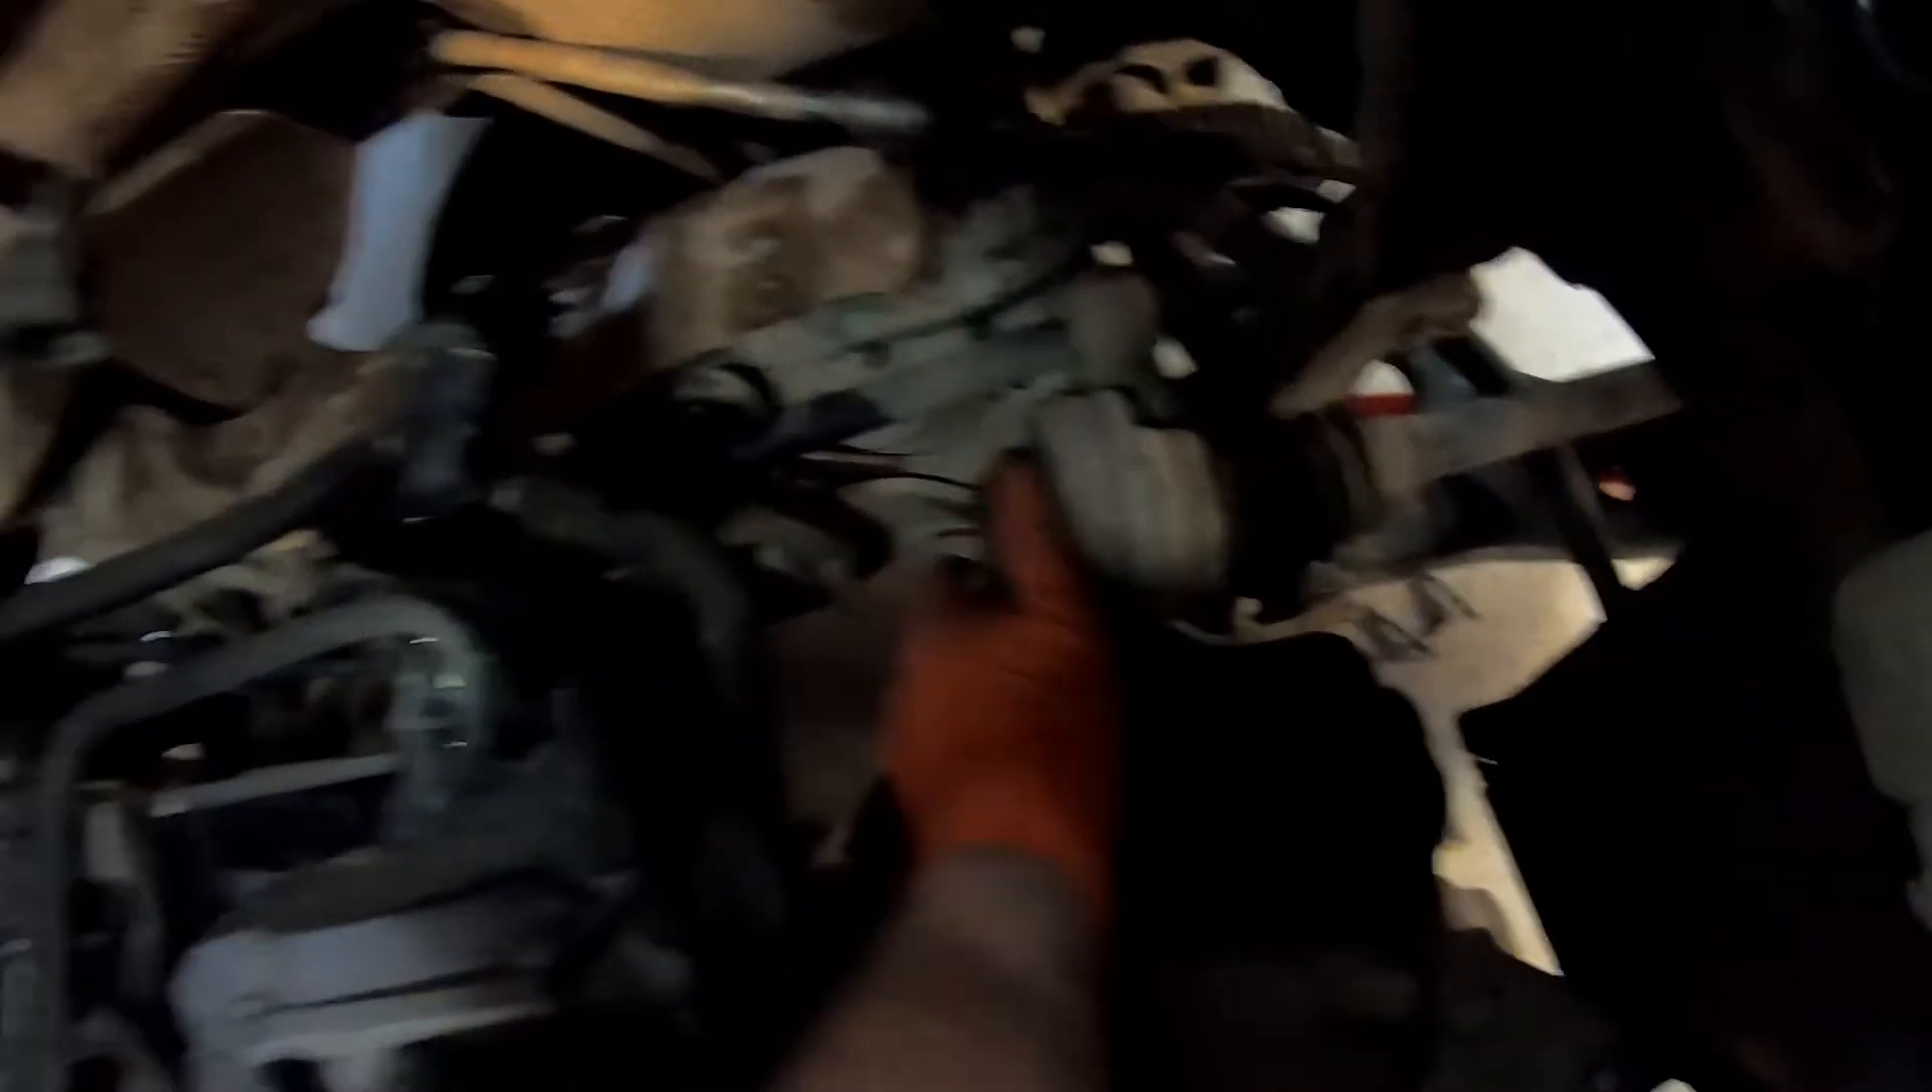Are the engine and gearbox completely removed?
No.